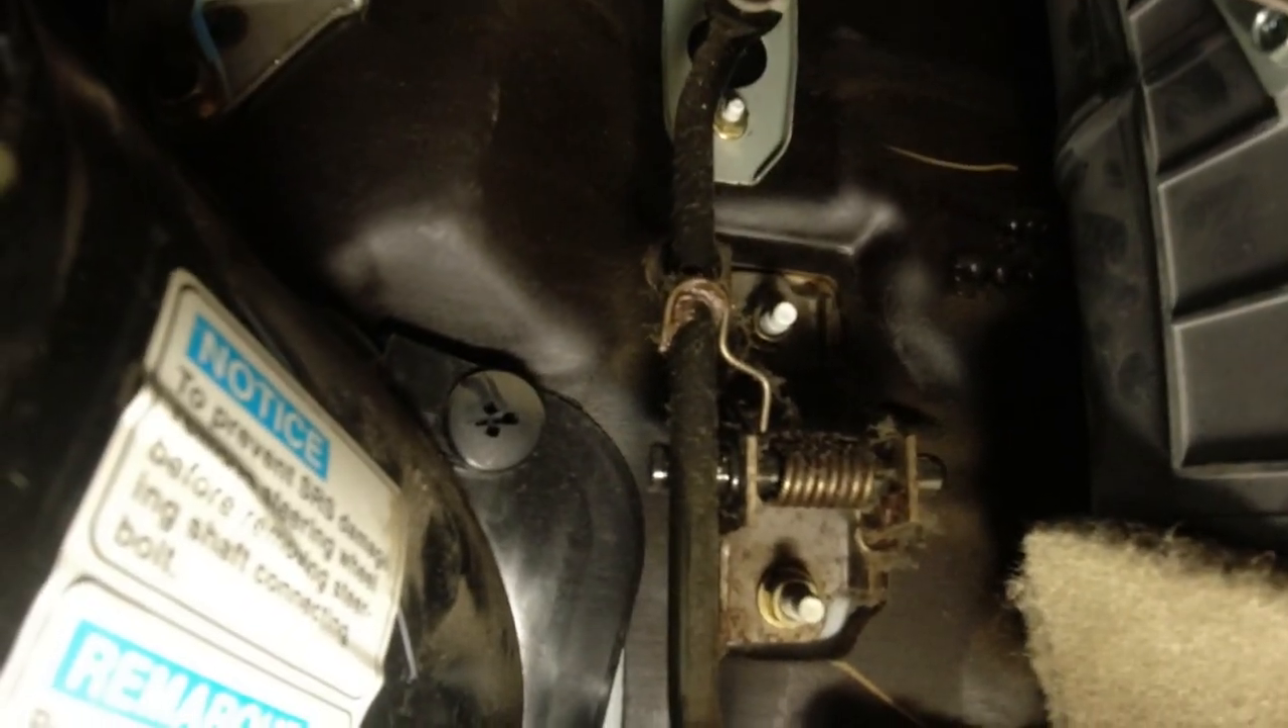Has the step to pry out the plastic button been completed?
No.